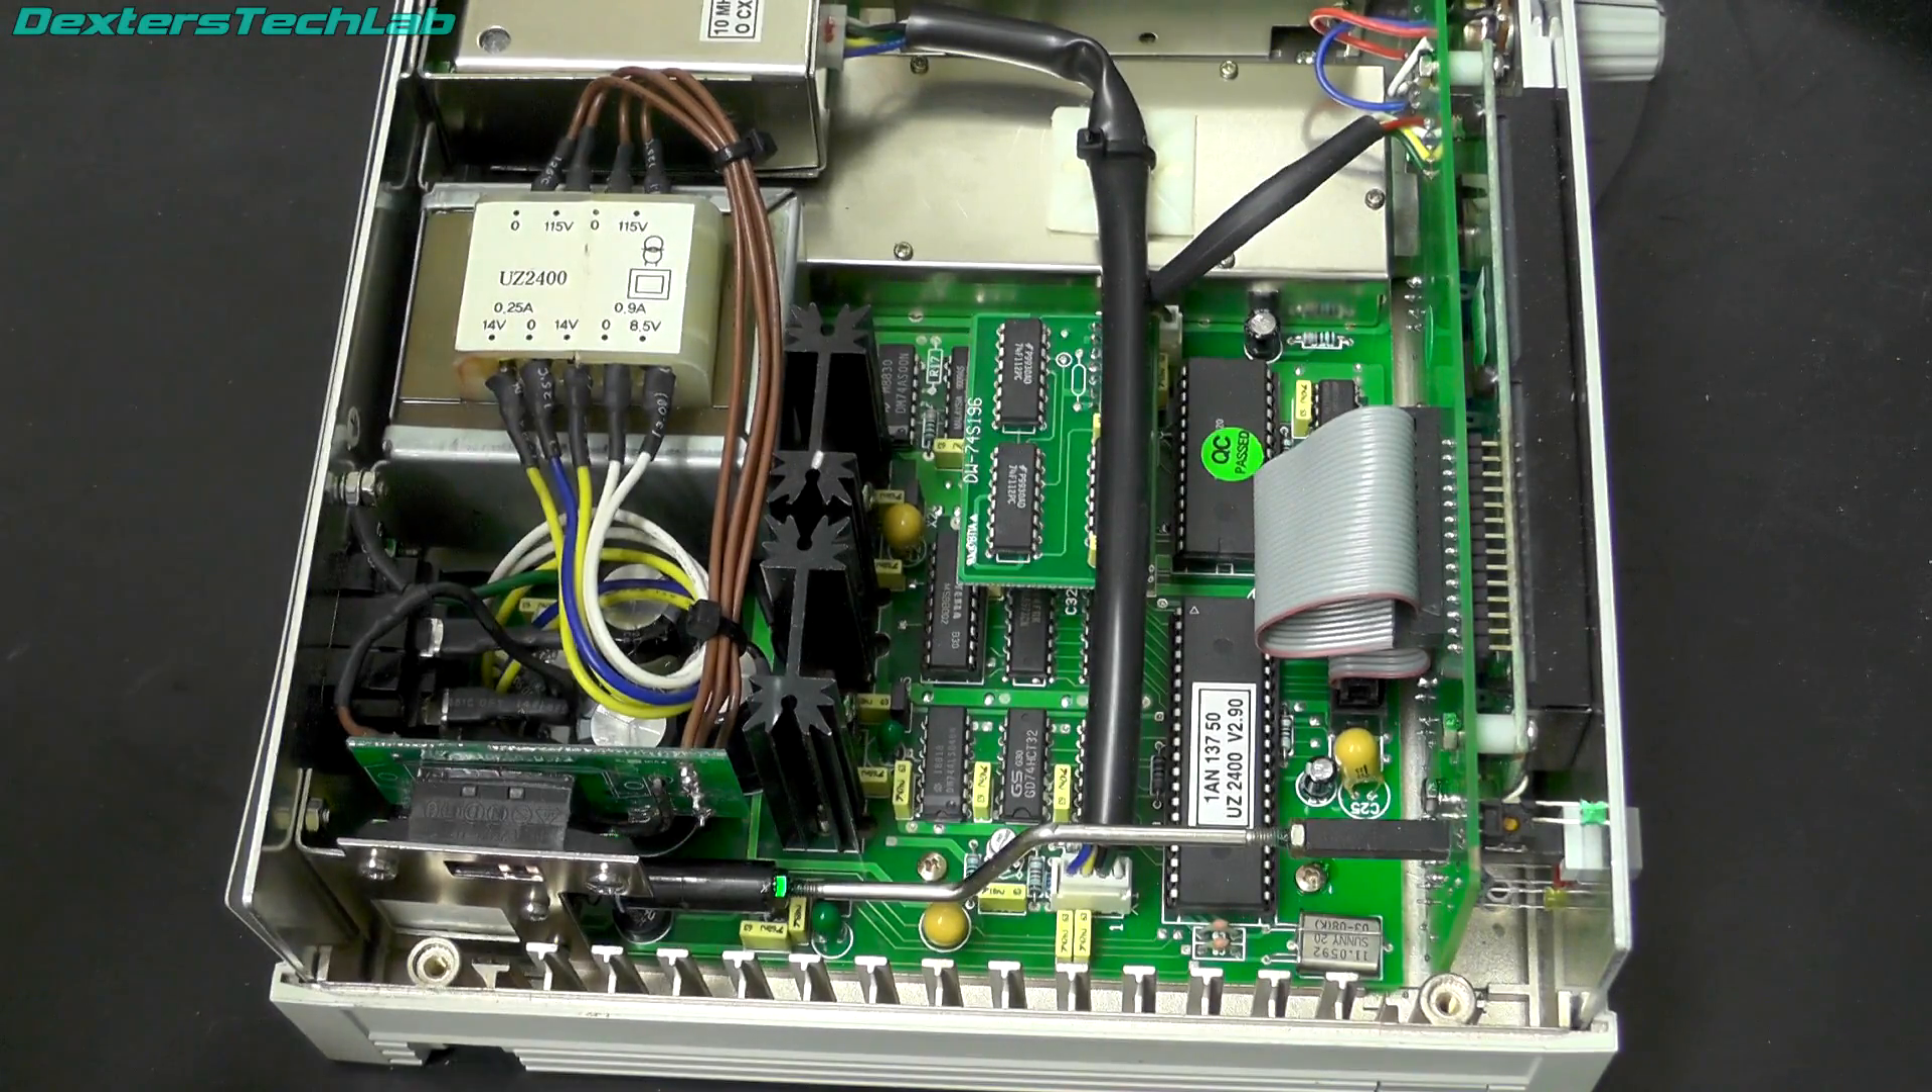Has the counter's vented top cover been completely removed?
Yes.